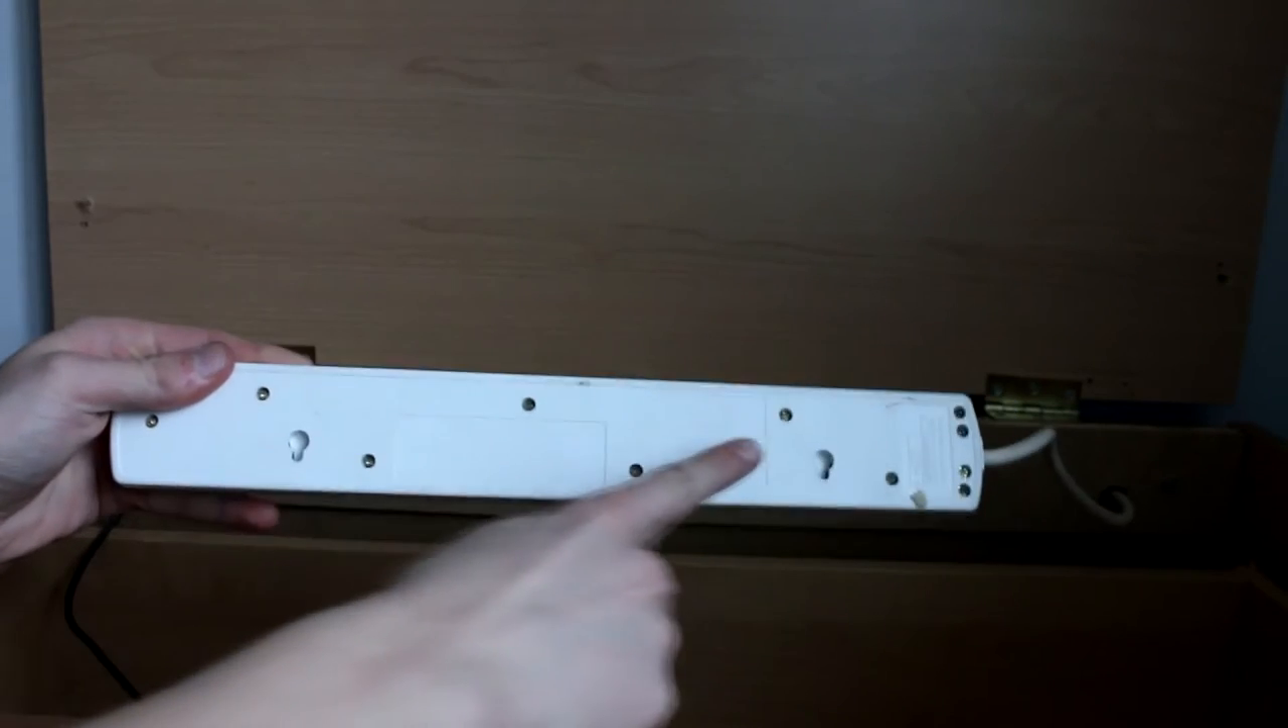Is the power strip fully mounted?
No.